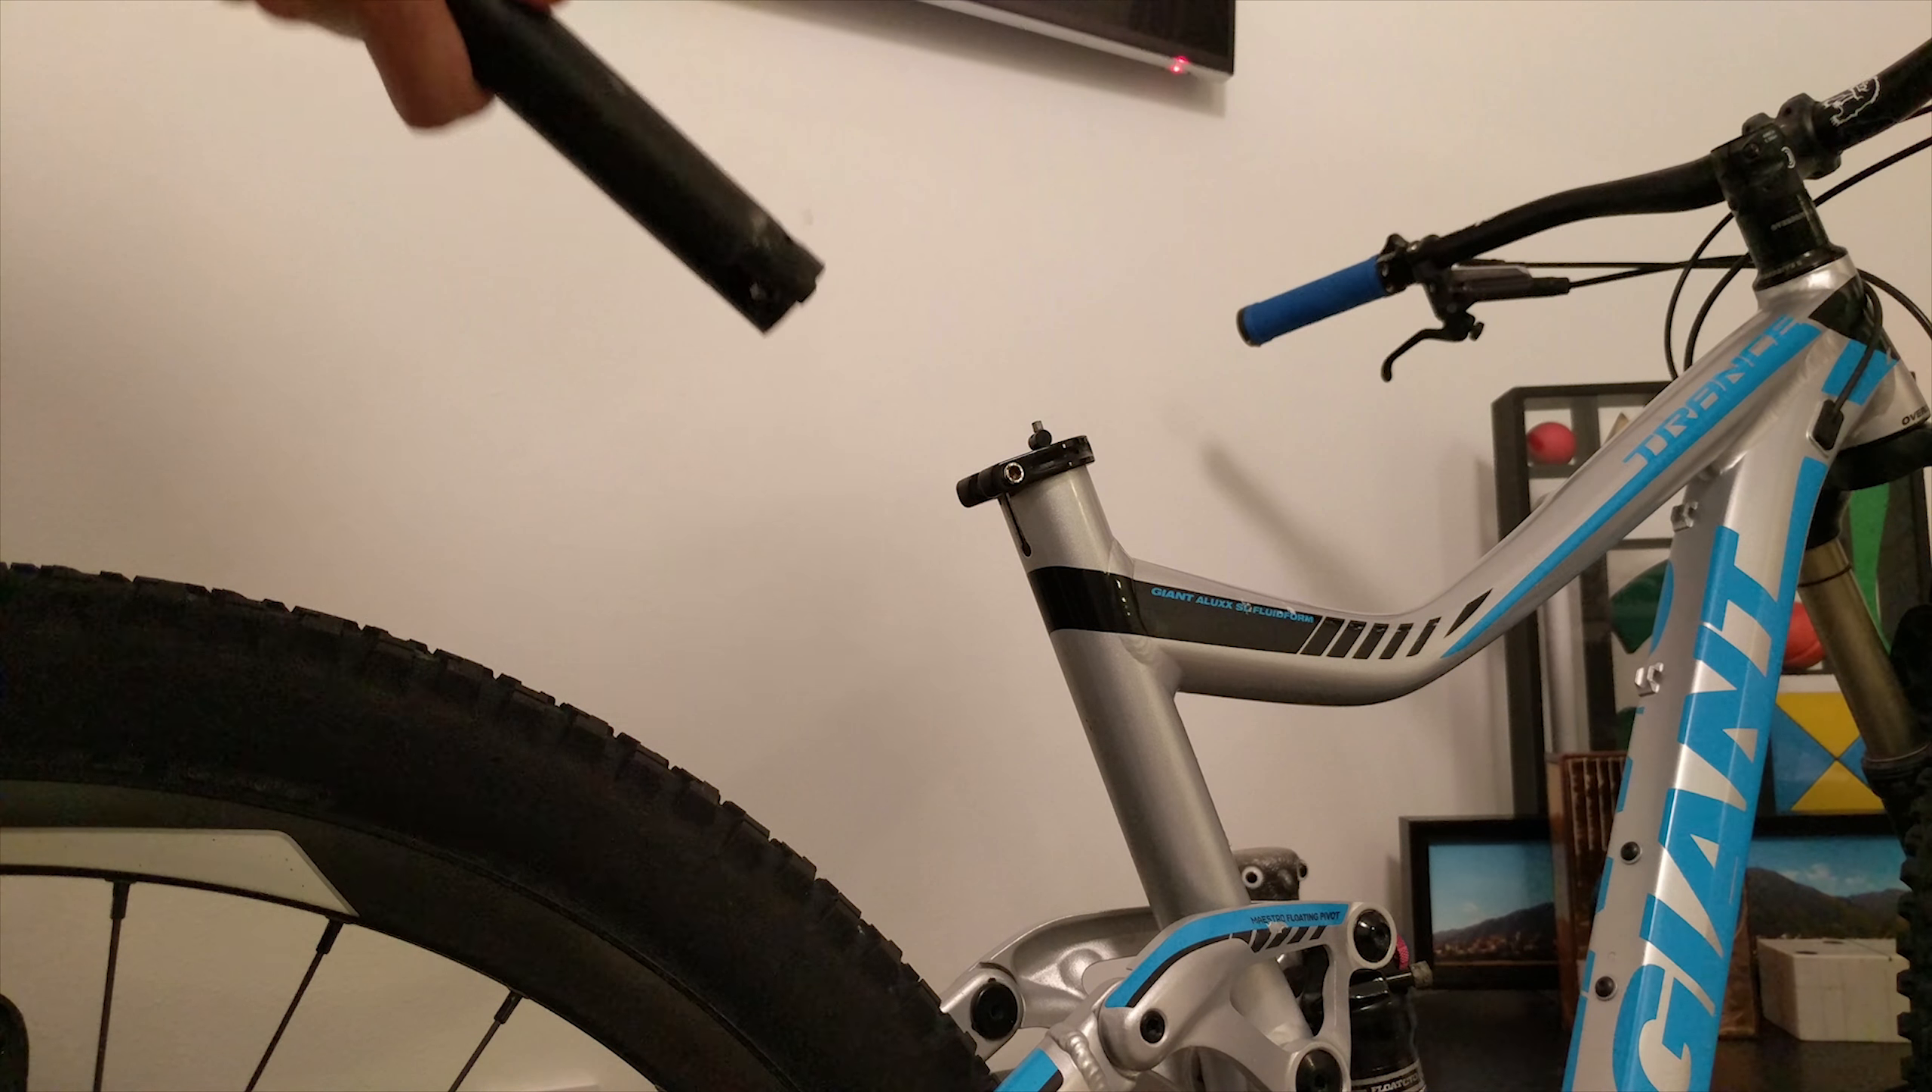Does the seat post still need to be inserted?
Yes.